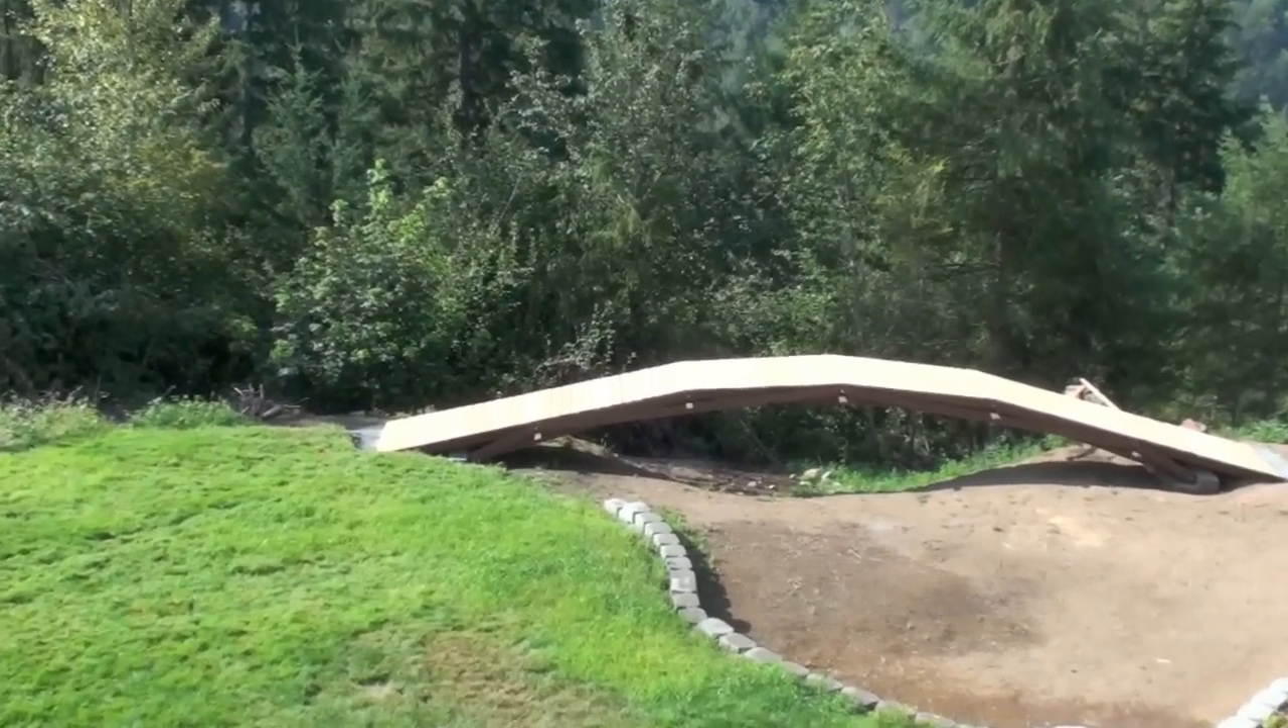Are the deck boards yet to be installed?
No.